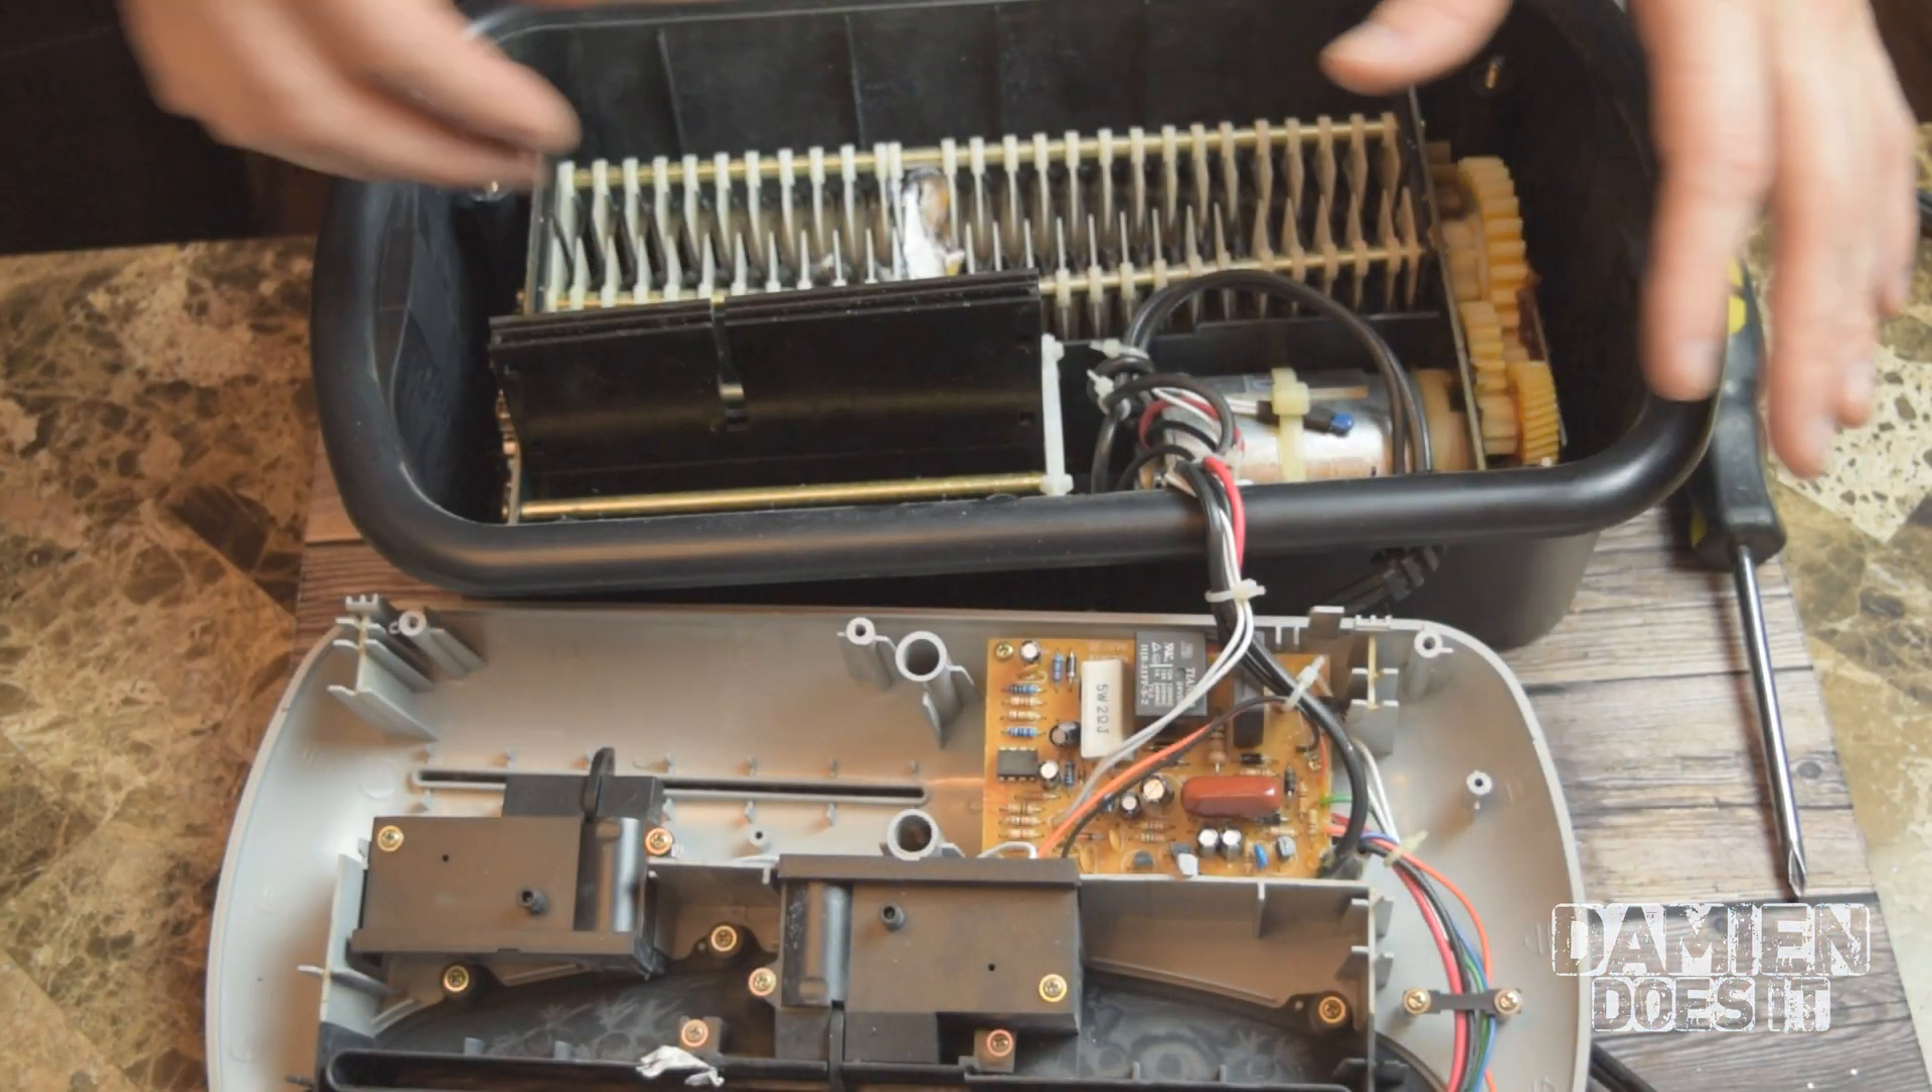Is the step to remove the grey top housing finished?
Yes.